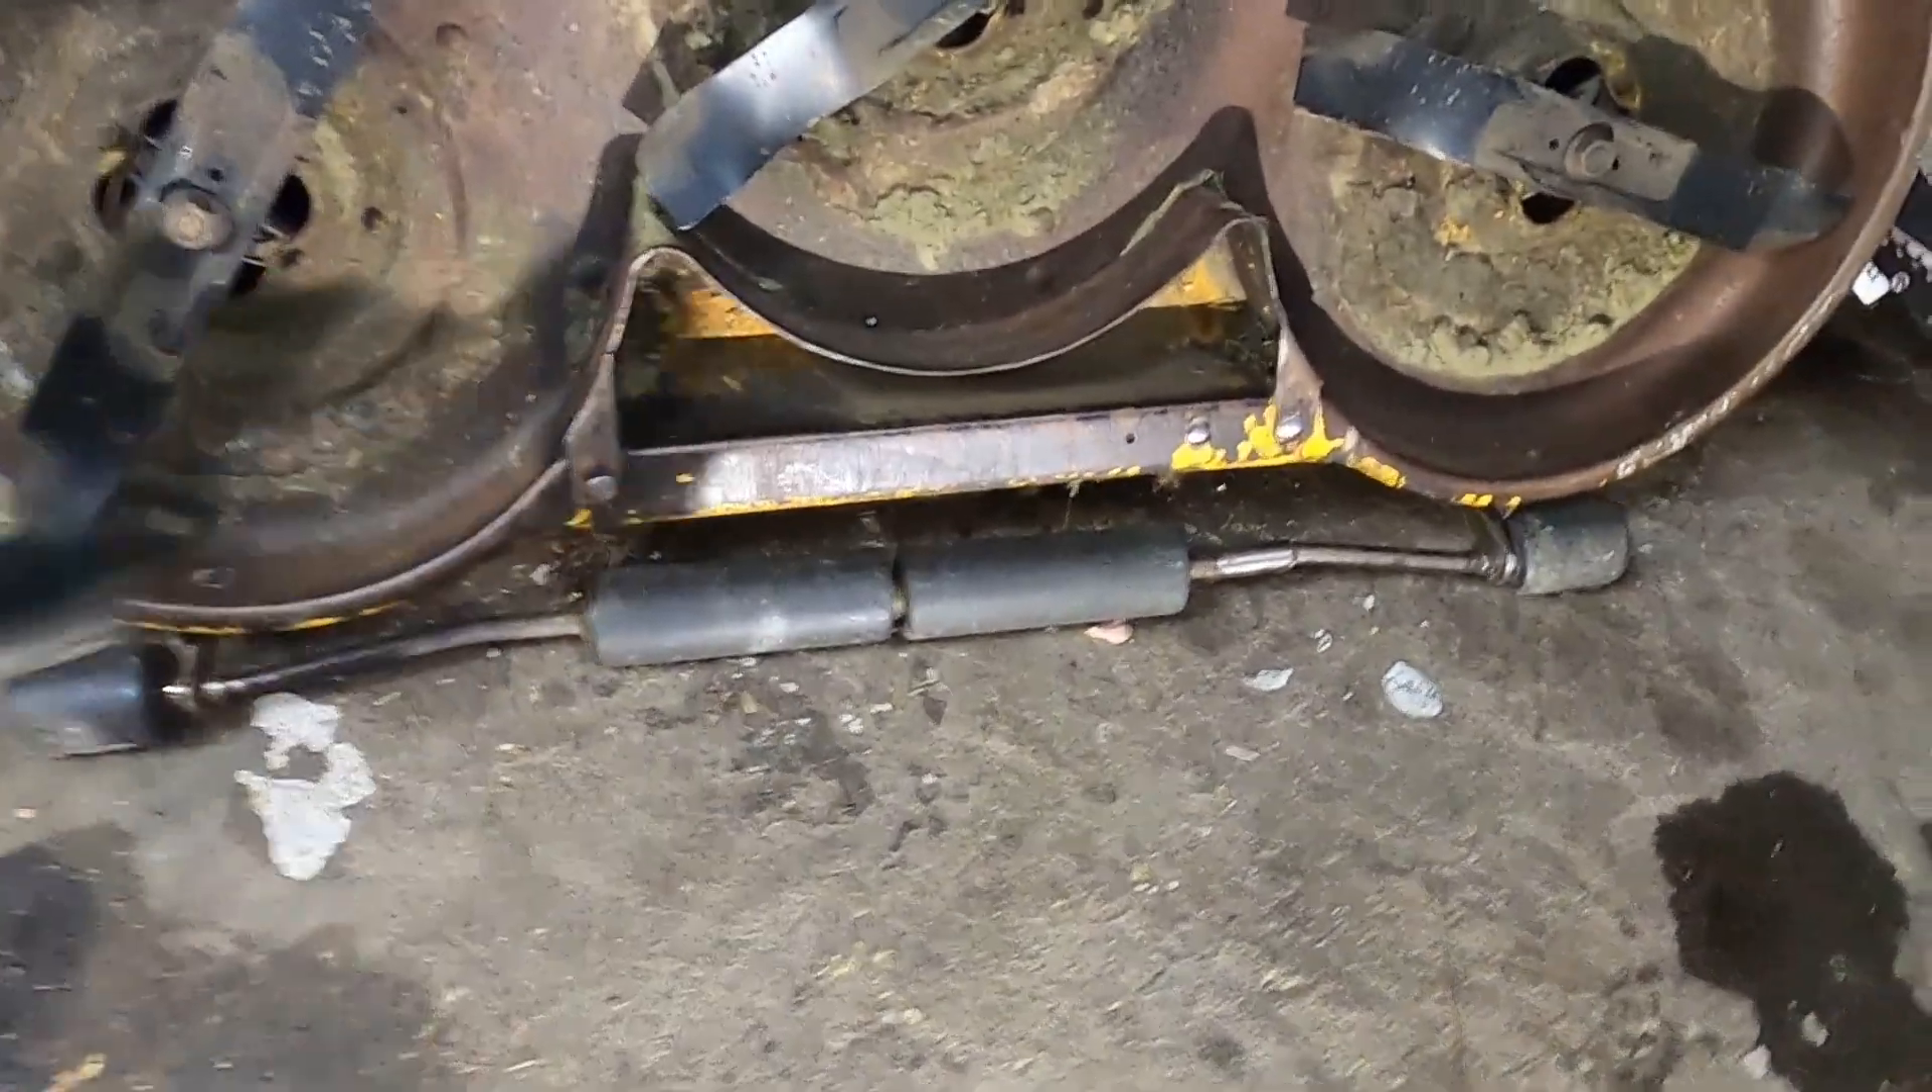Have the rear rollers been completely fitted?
Yes.